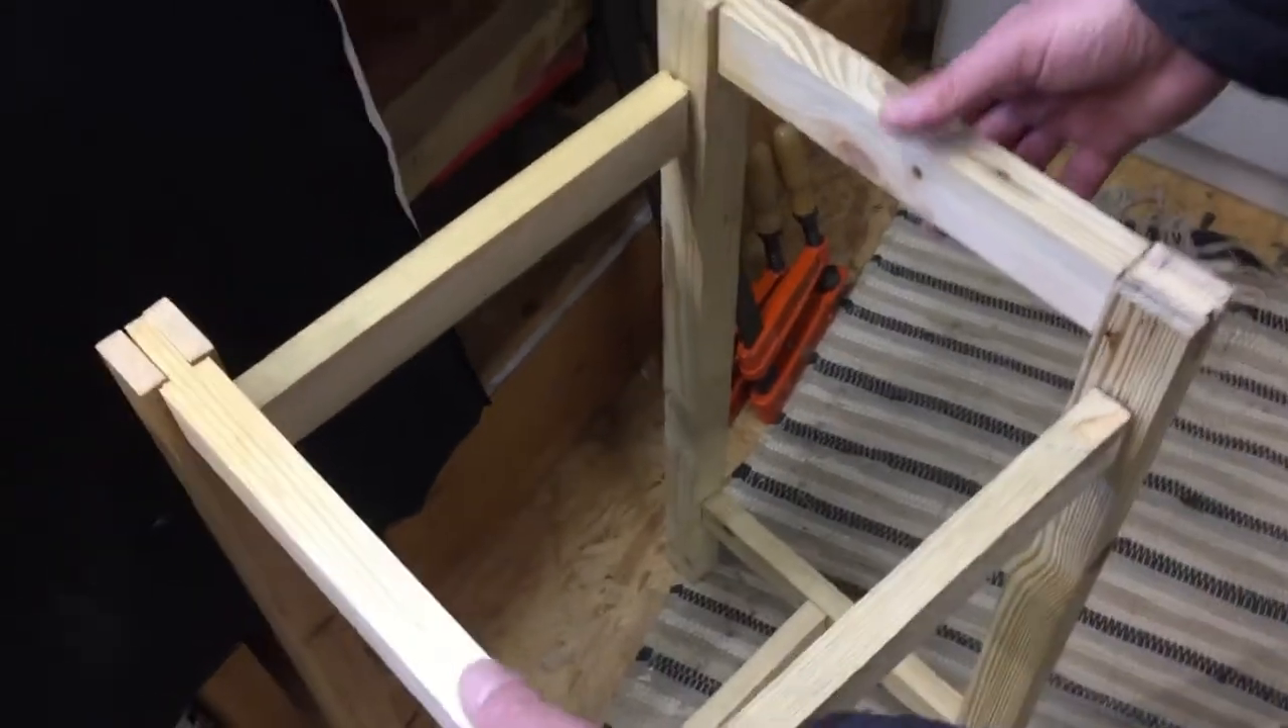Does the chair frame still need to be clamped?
Yes.